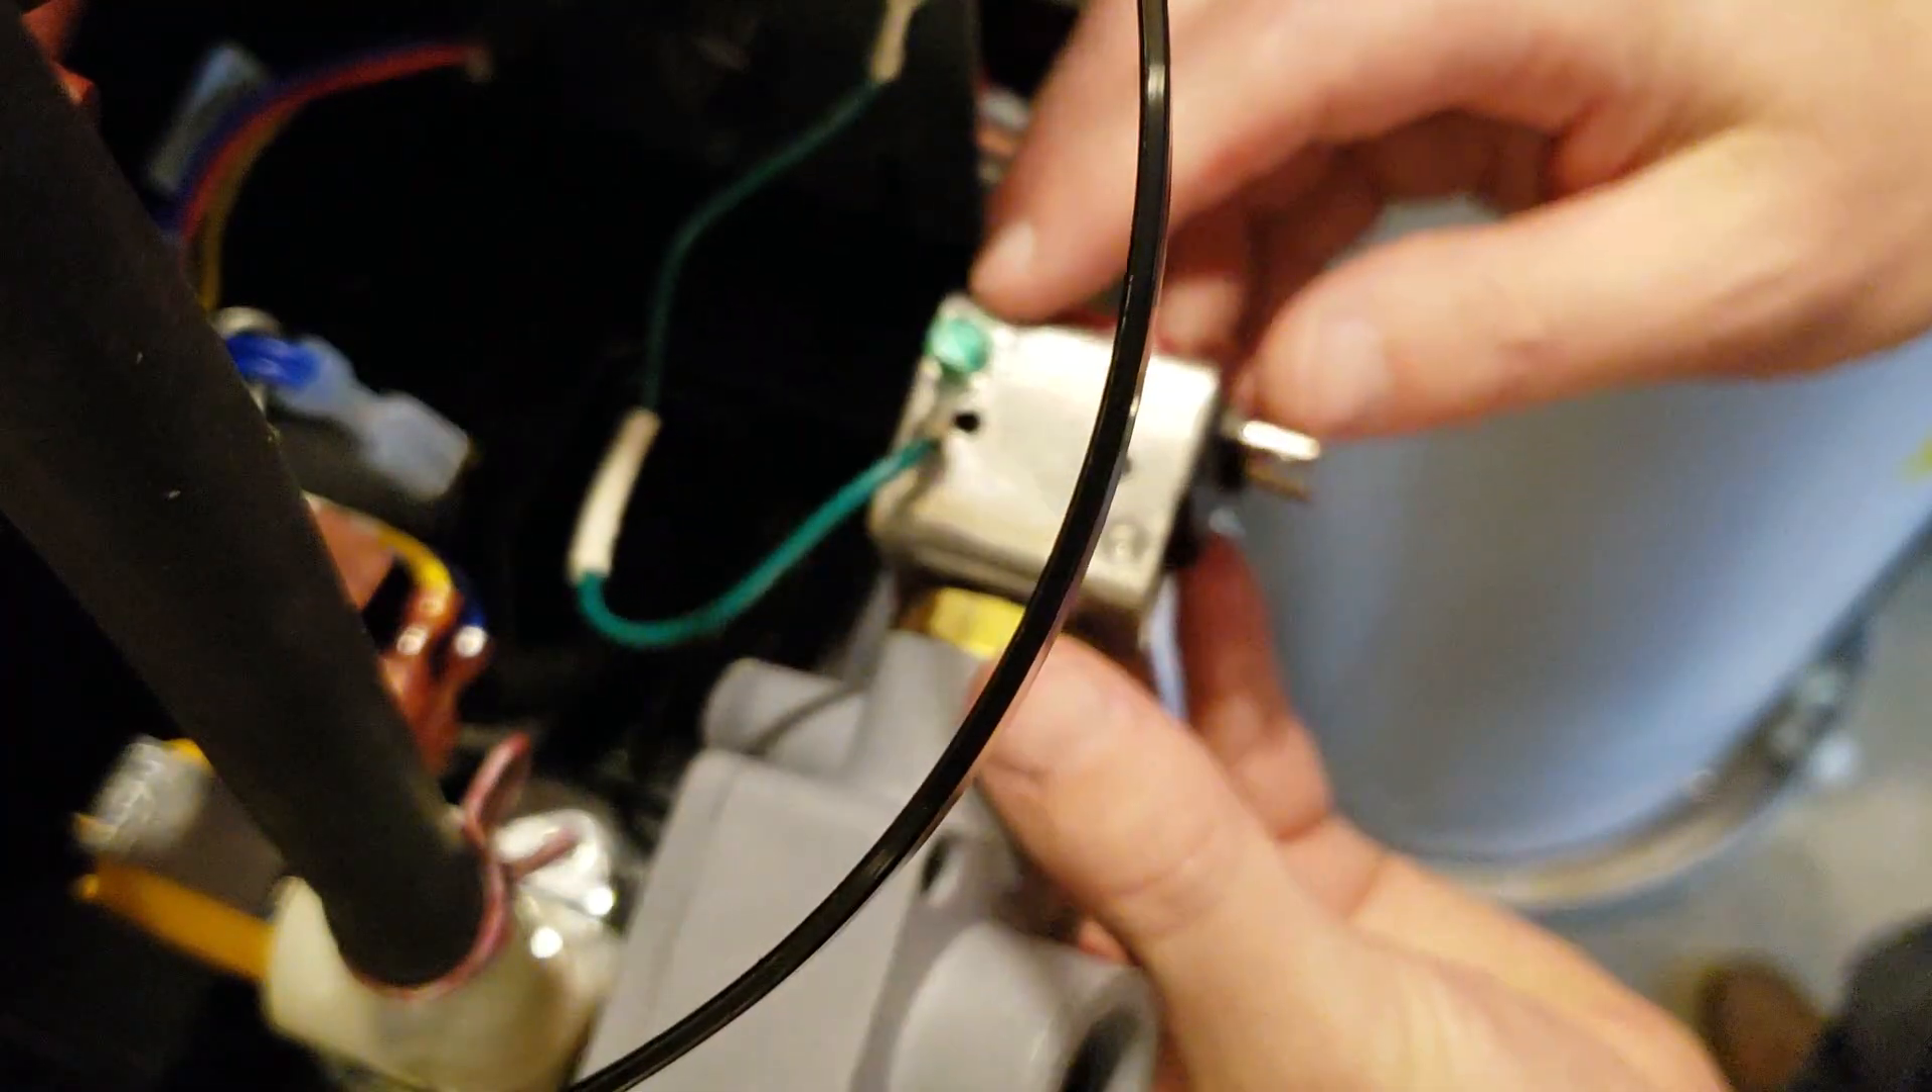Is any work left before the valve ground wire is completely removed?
Yes.